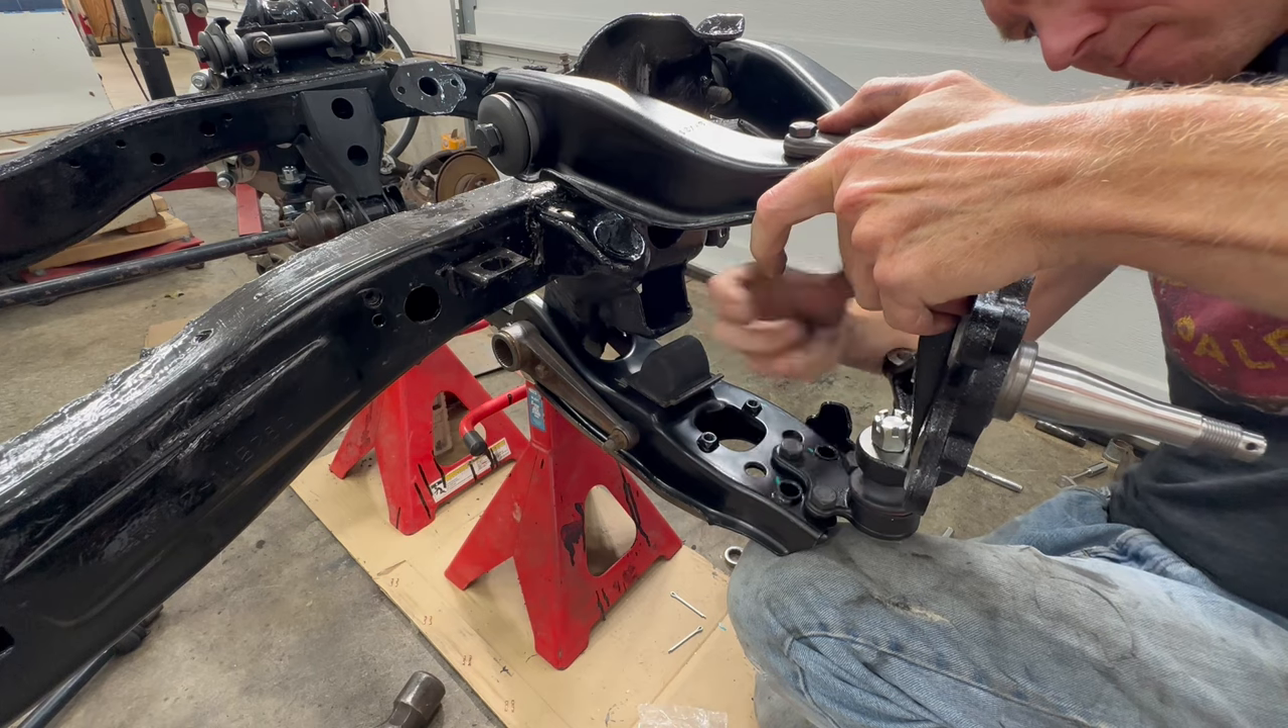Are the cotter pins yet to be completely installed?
Yes.